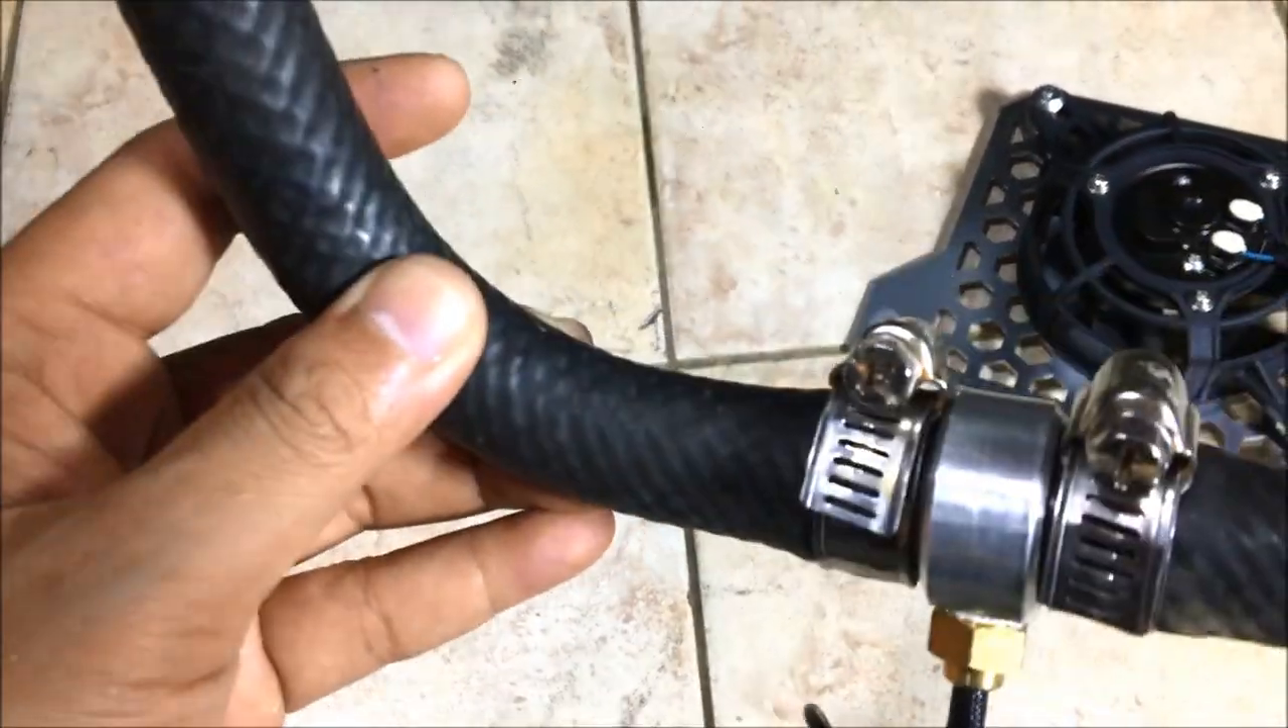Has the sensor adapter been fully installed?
Yes.